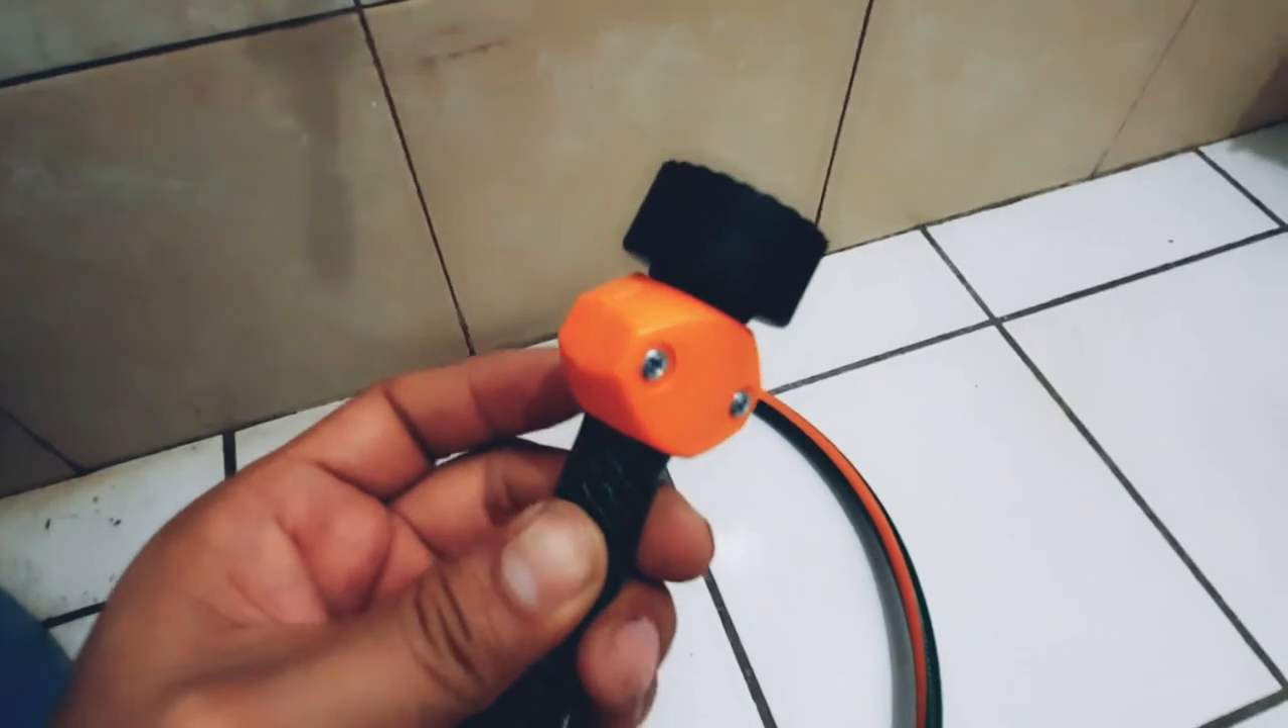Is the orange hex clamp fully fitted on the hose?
Yes.